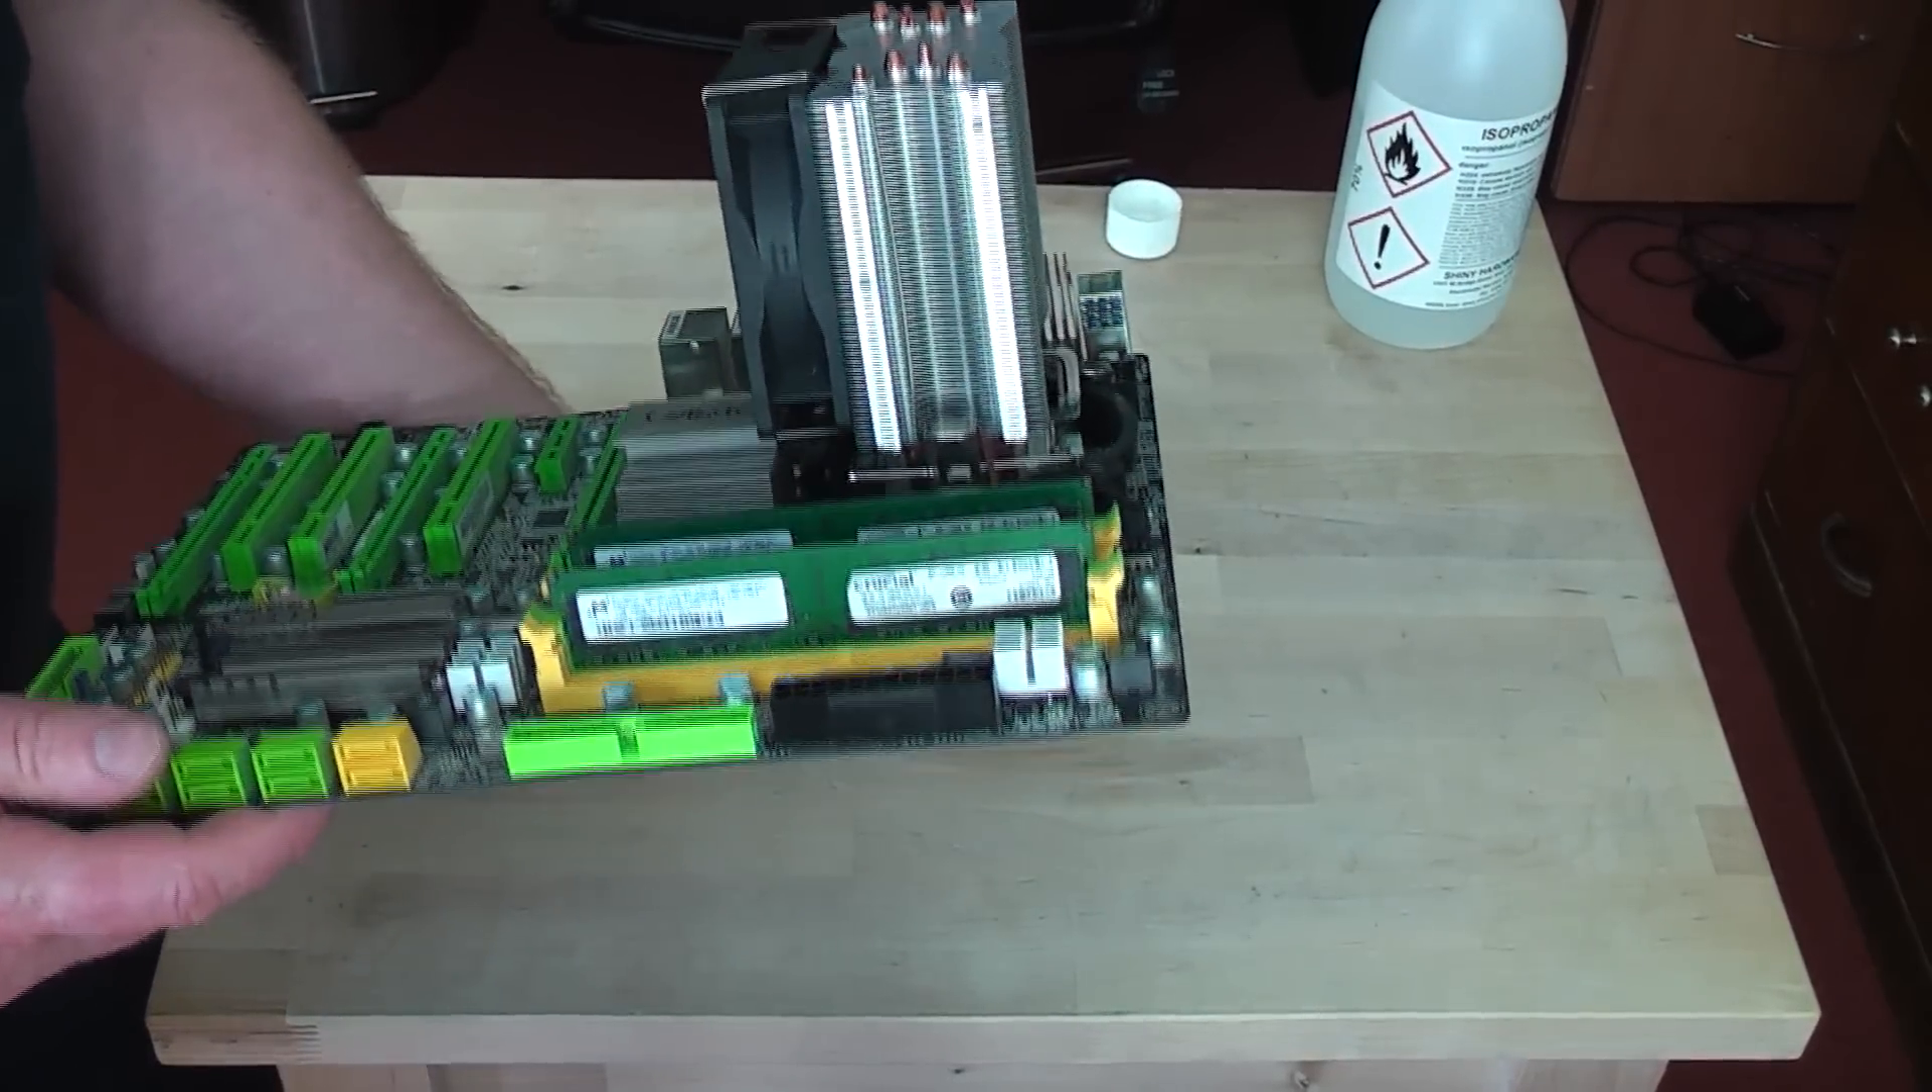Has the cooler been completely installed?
Yes.